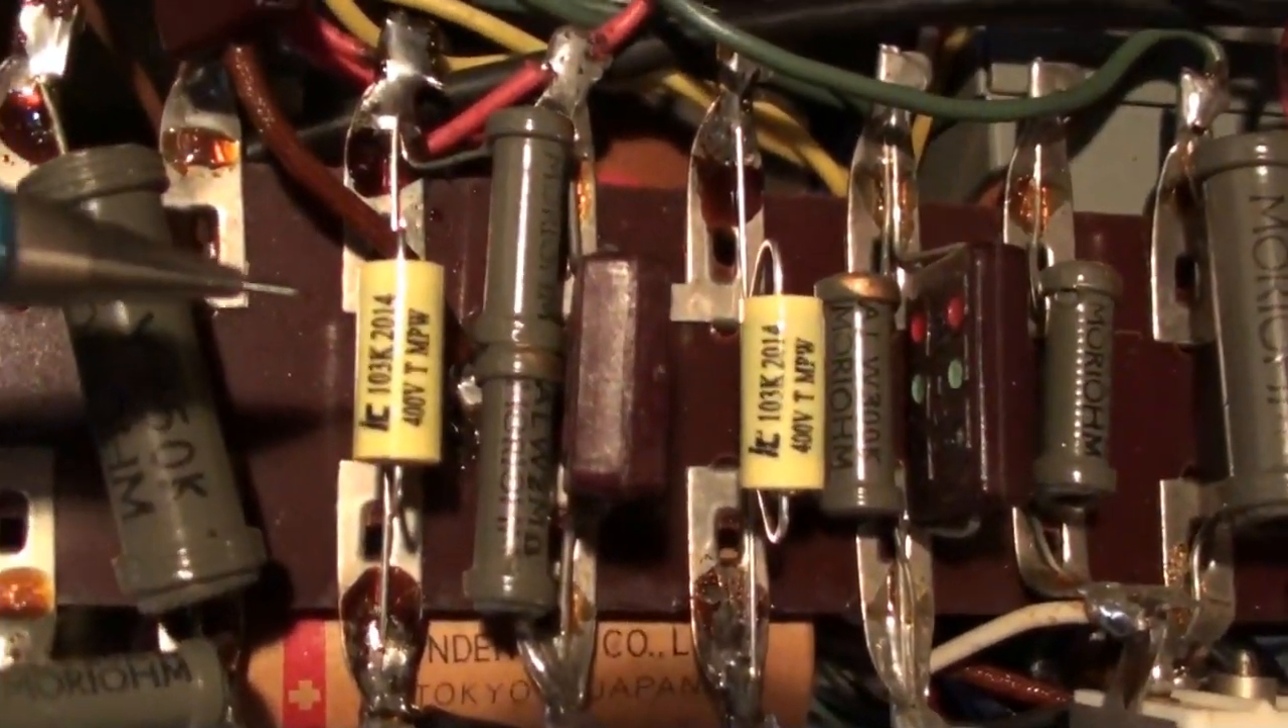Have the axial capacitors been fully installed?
Yes.